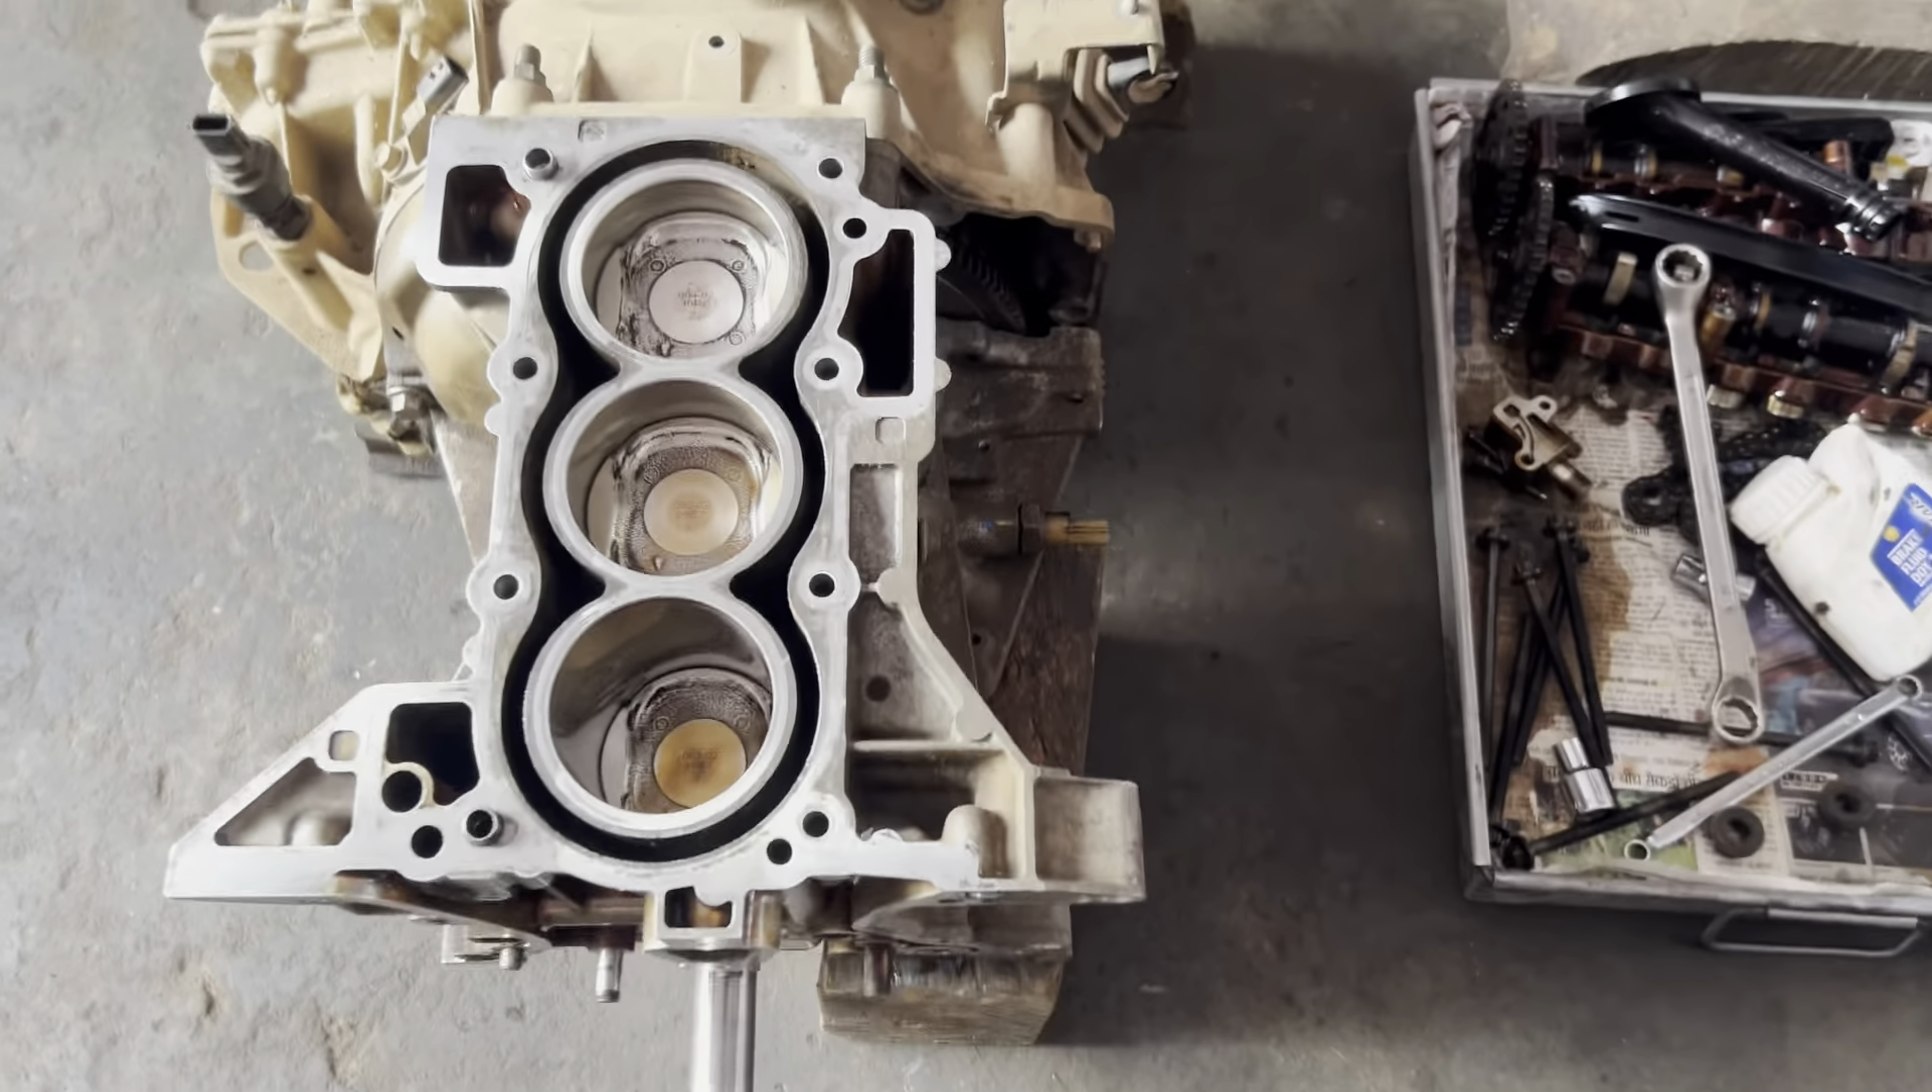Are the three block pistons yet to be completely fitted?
No.